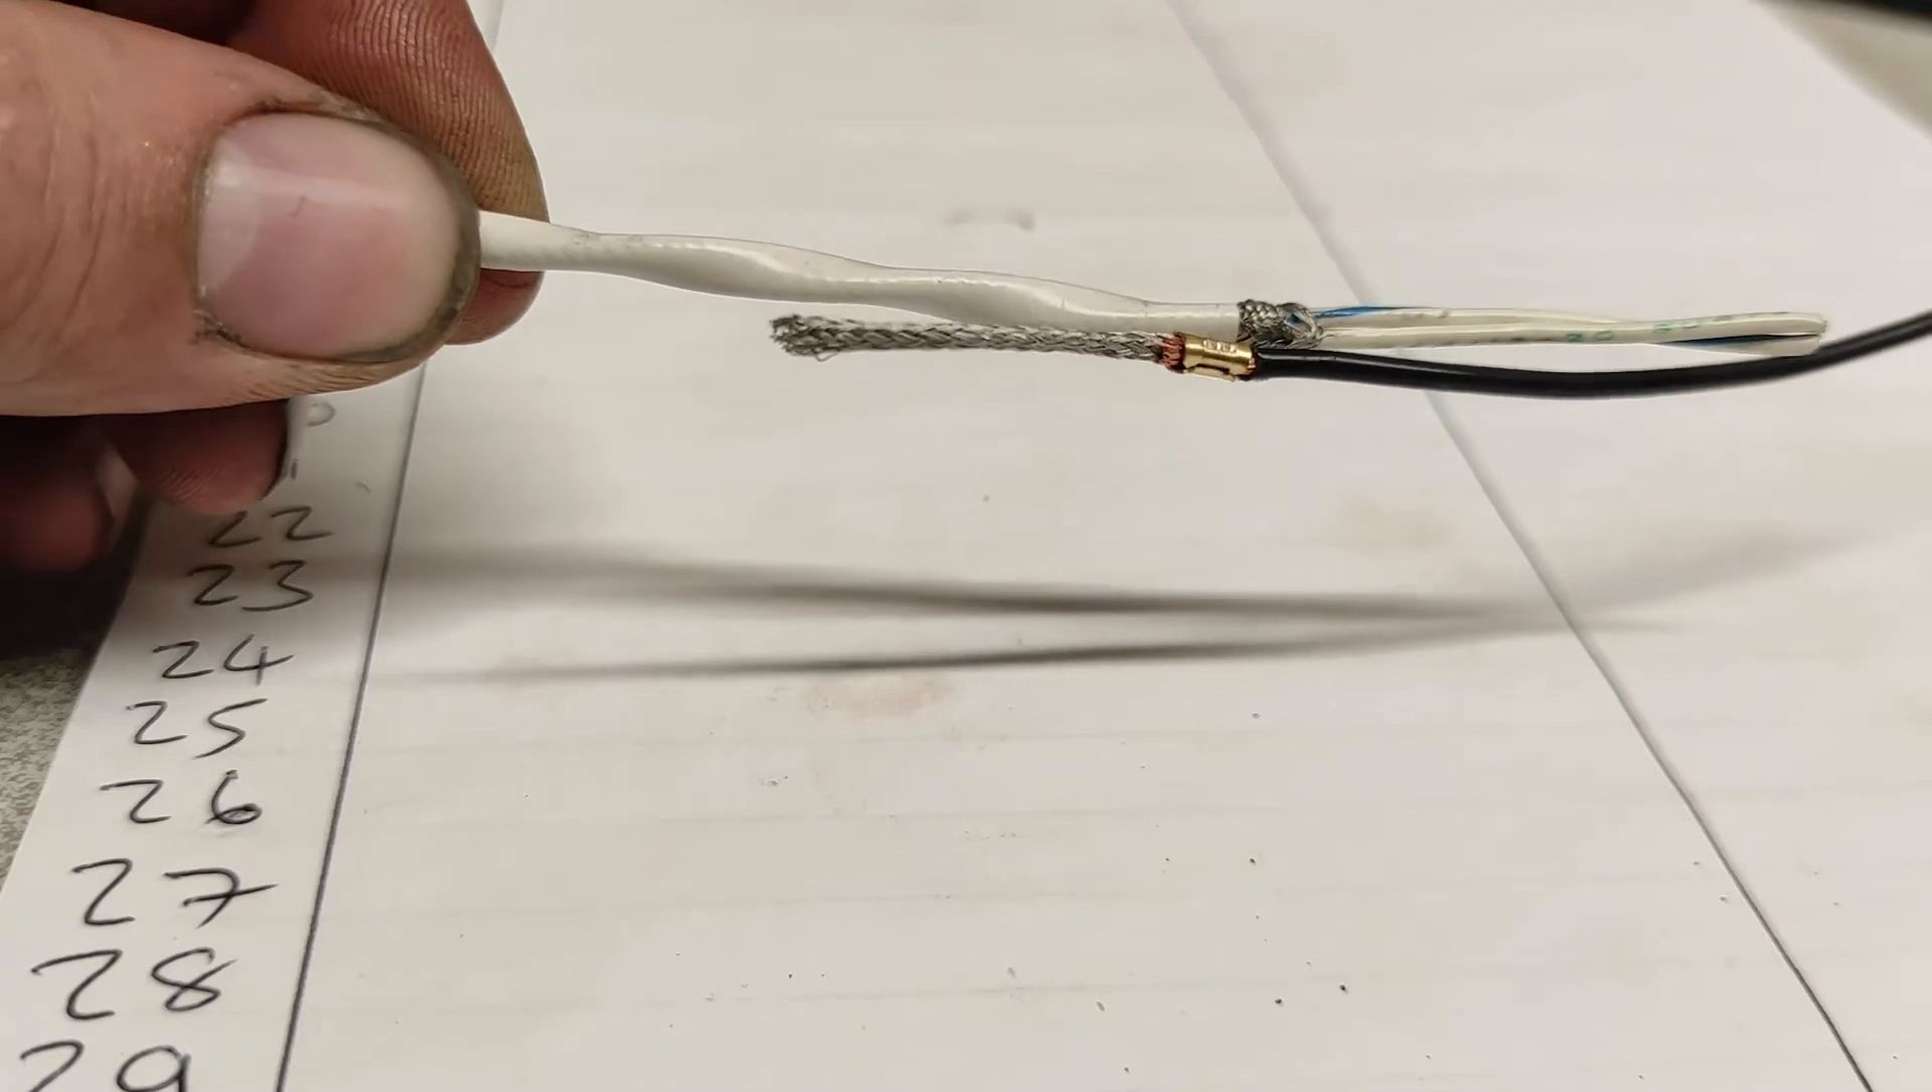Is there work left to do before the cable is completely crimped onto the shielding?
No.